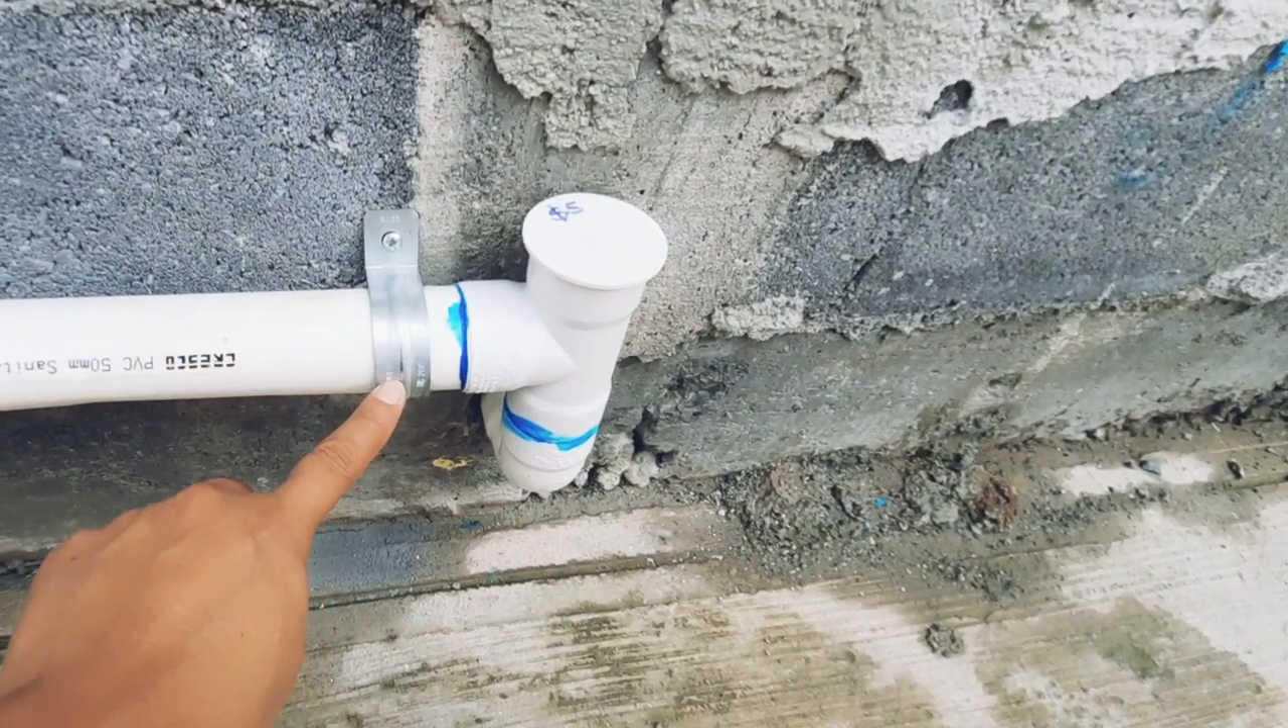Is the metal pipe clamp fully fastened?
Yes.